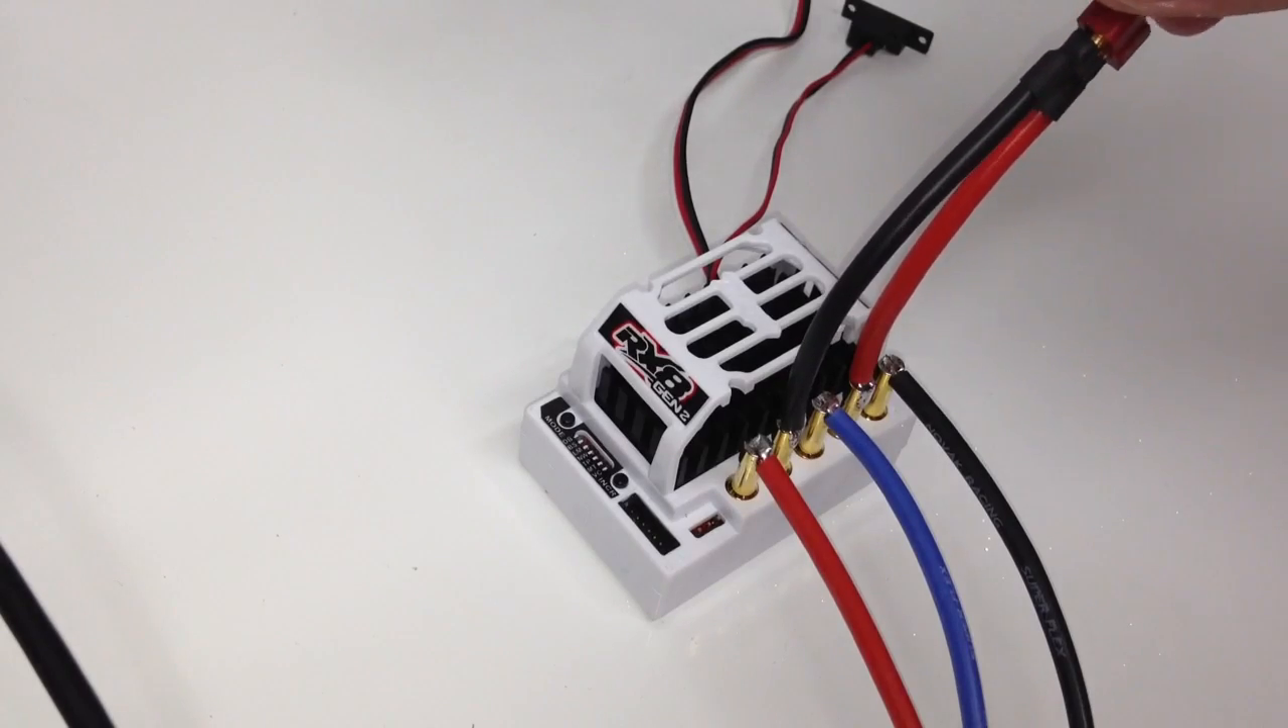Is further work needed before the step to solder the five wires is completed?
No.